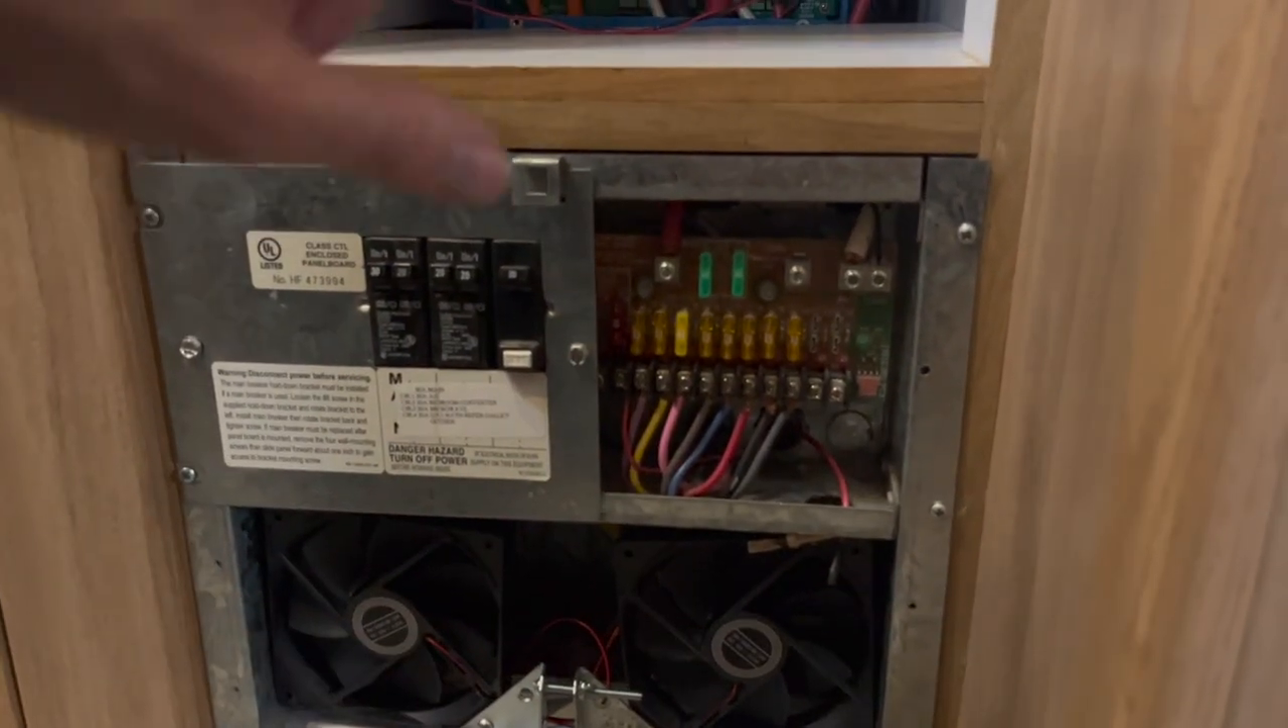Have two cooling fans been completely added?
Yes.